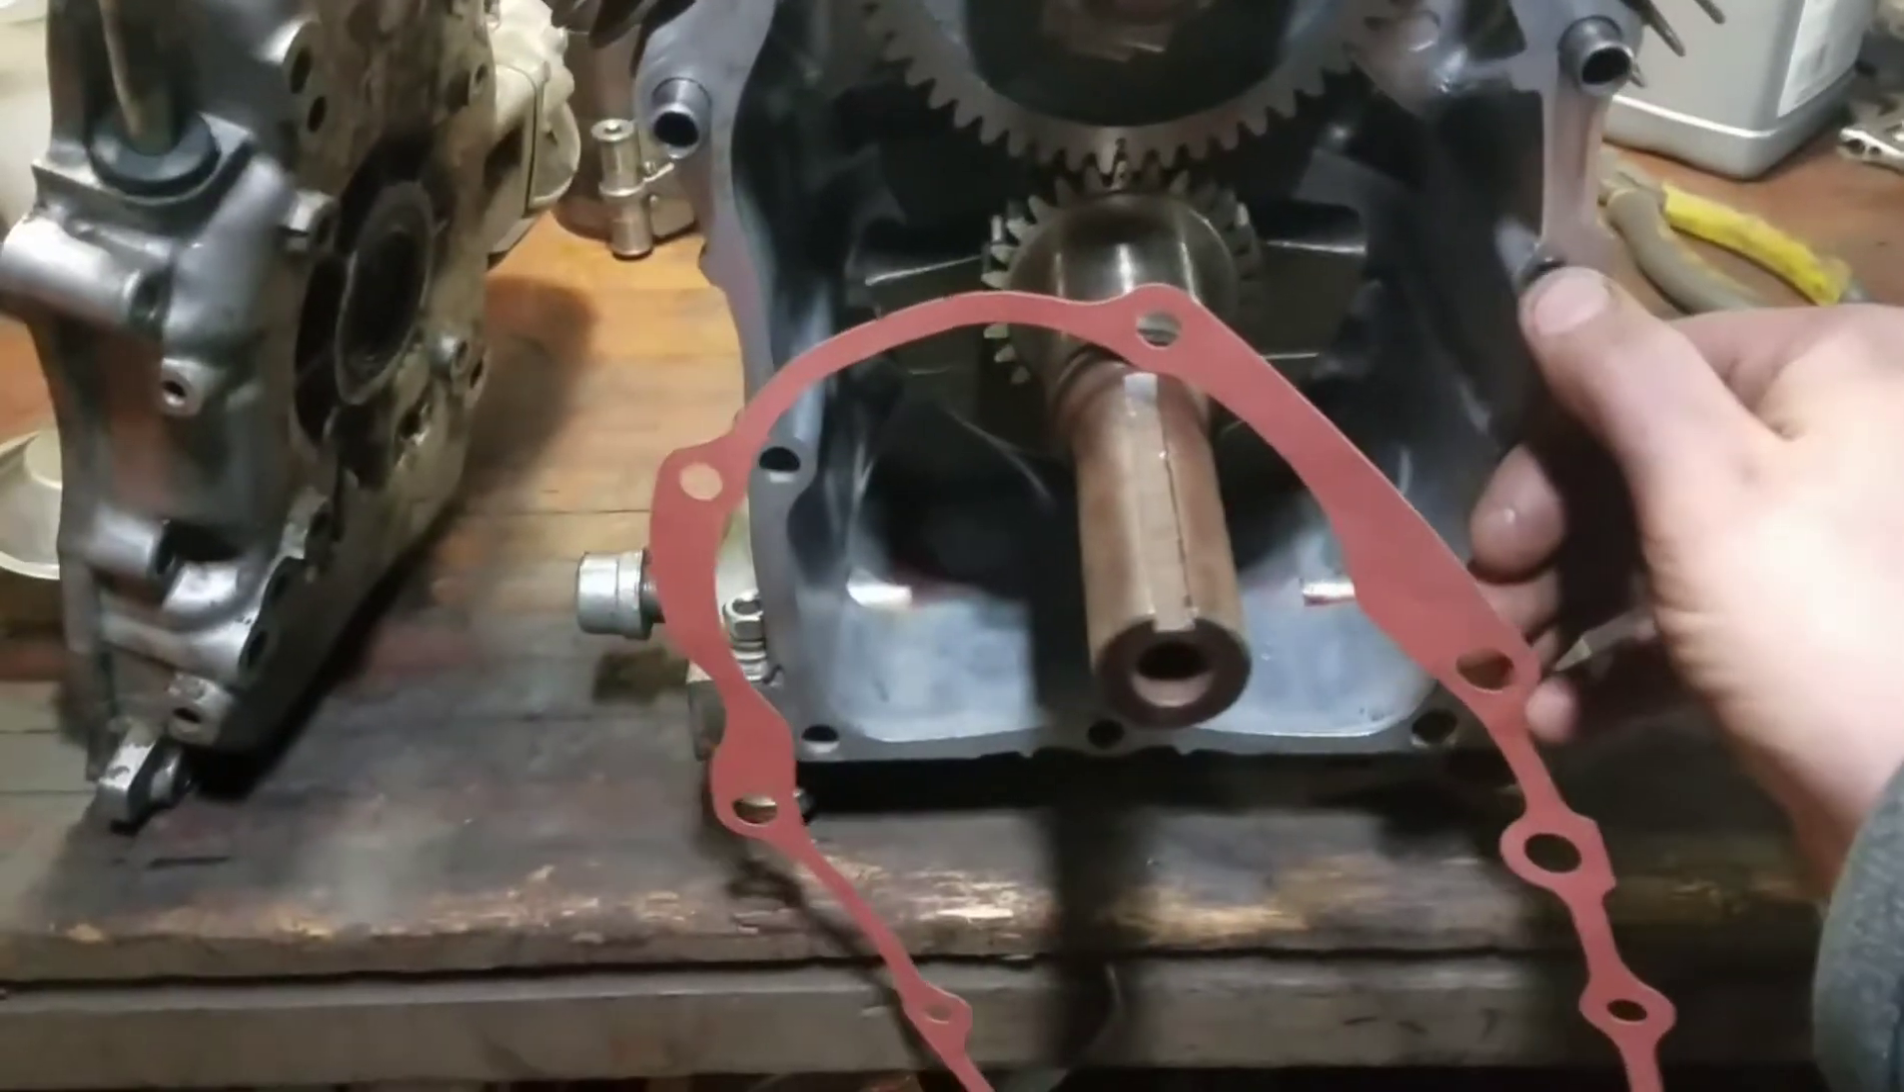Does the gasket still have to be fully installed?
Yes.